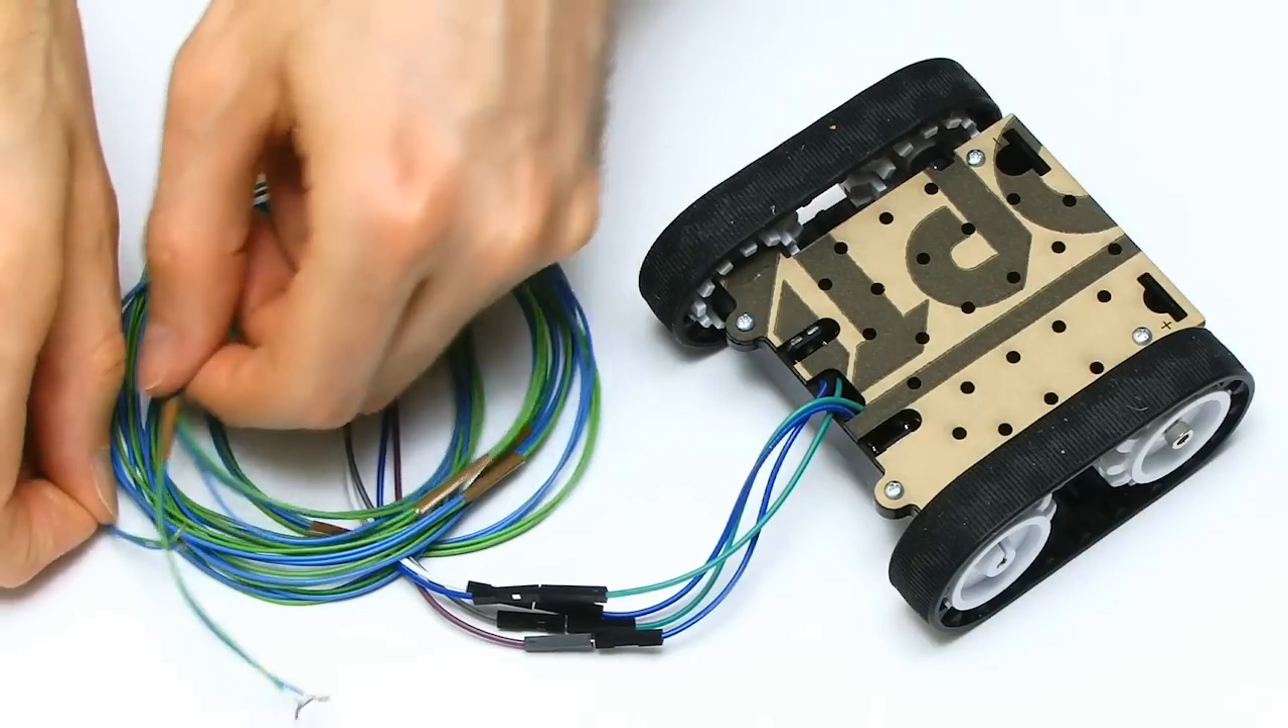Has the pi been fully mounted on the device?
No.